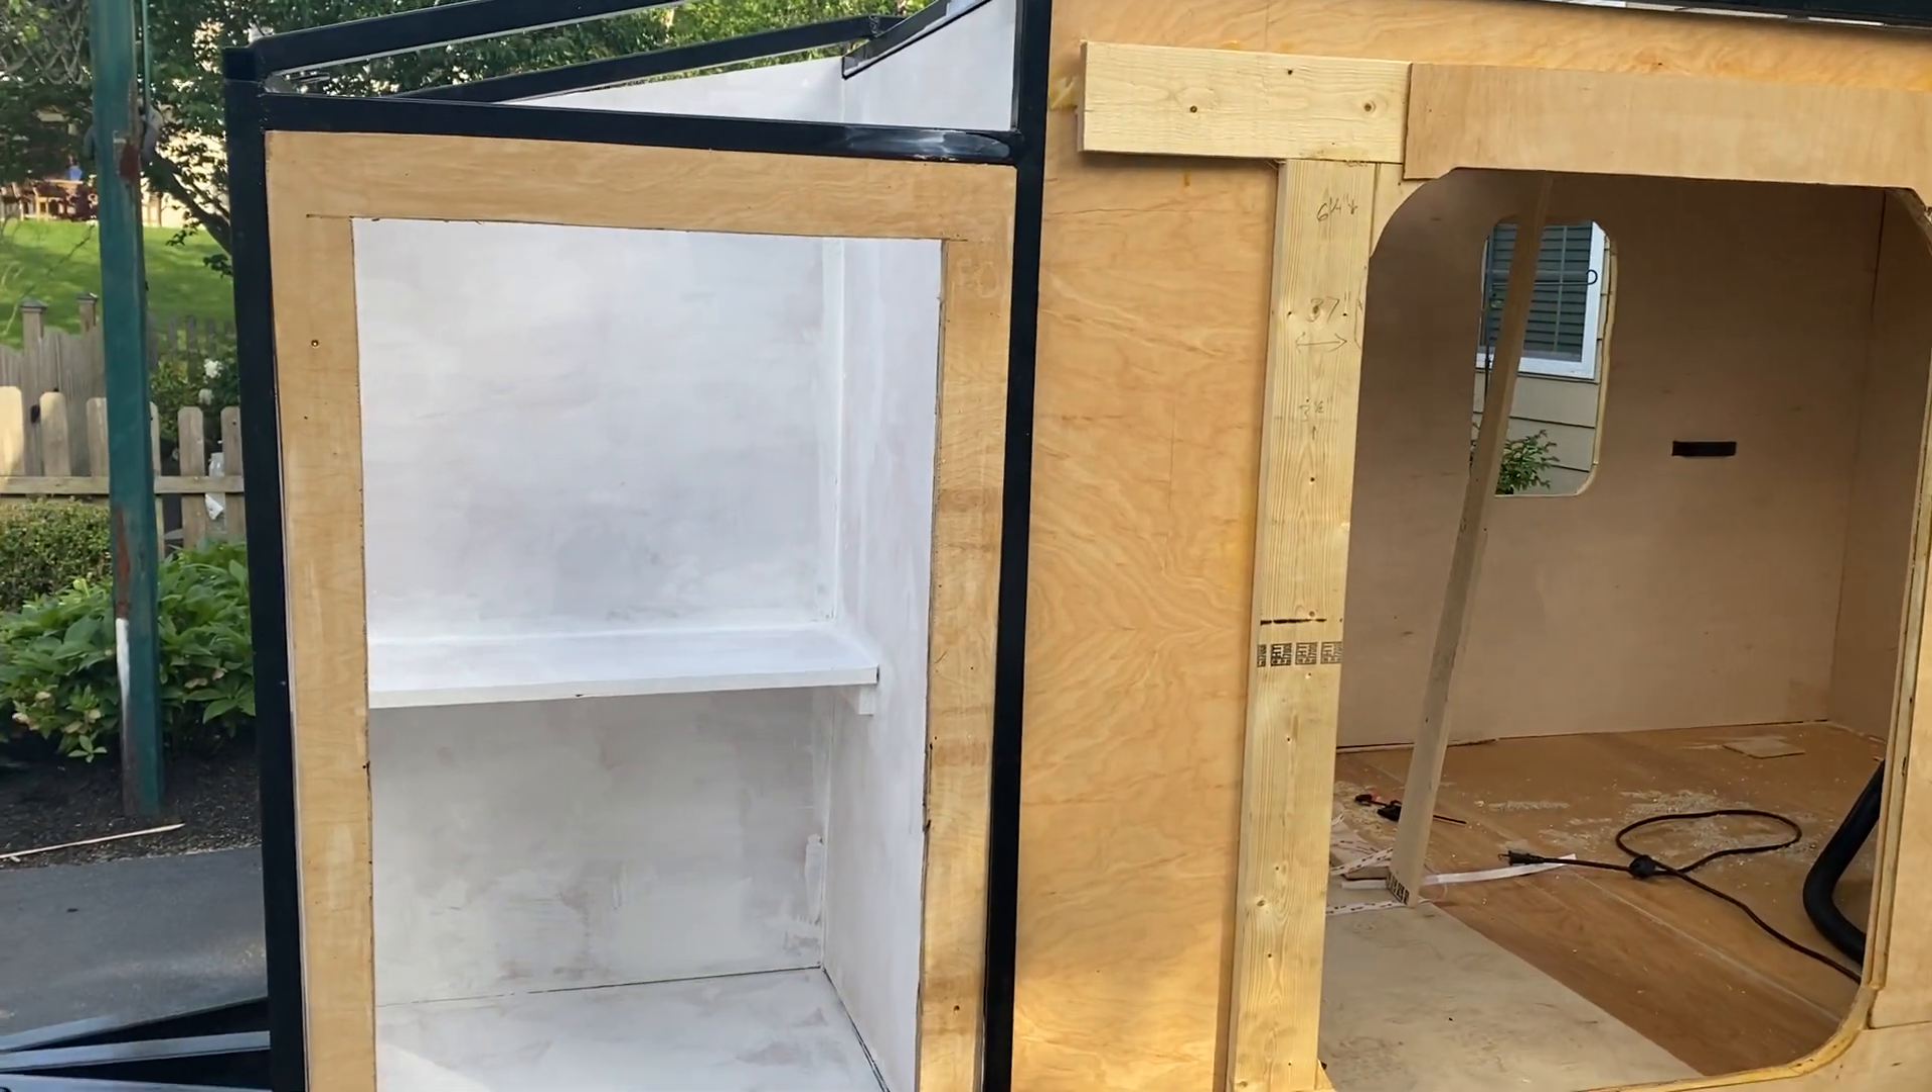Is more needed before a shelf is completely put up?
No.